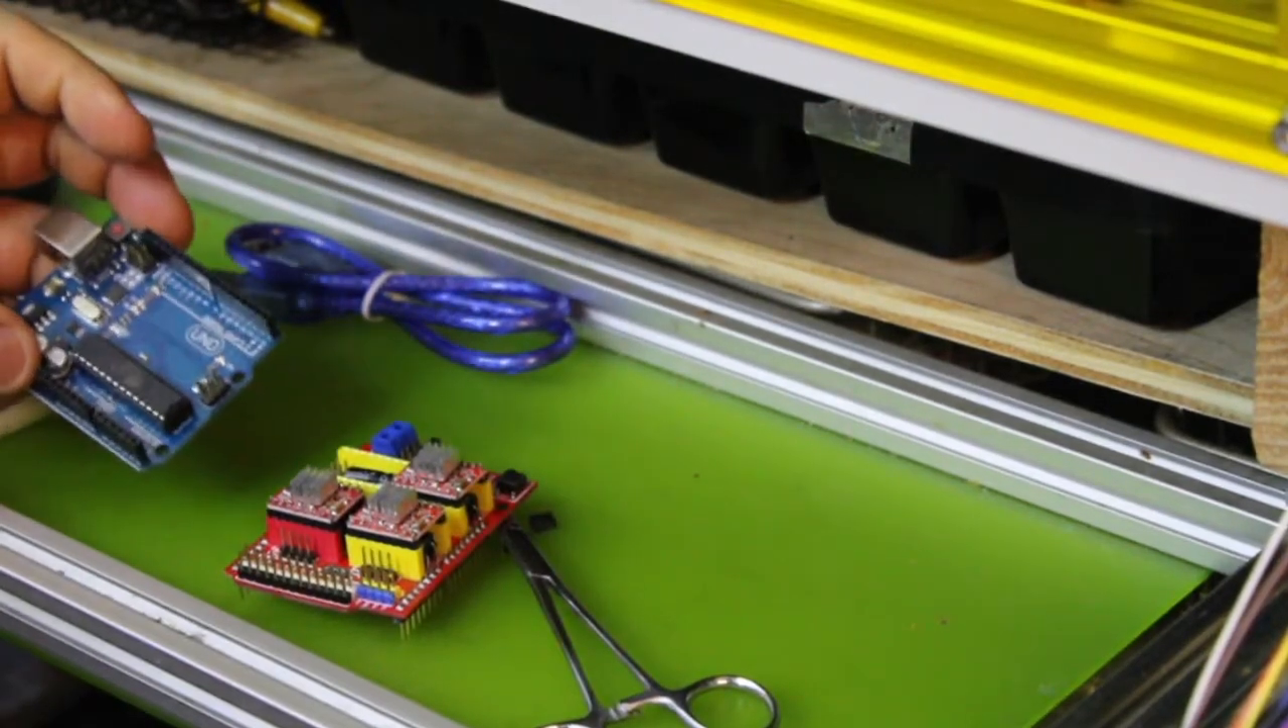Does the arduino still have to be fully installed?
Yes.